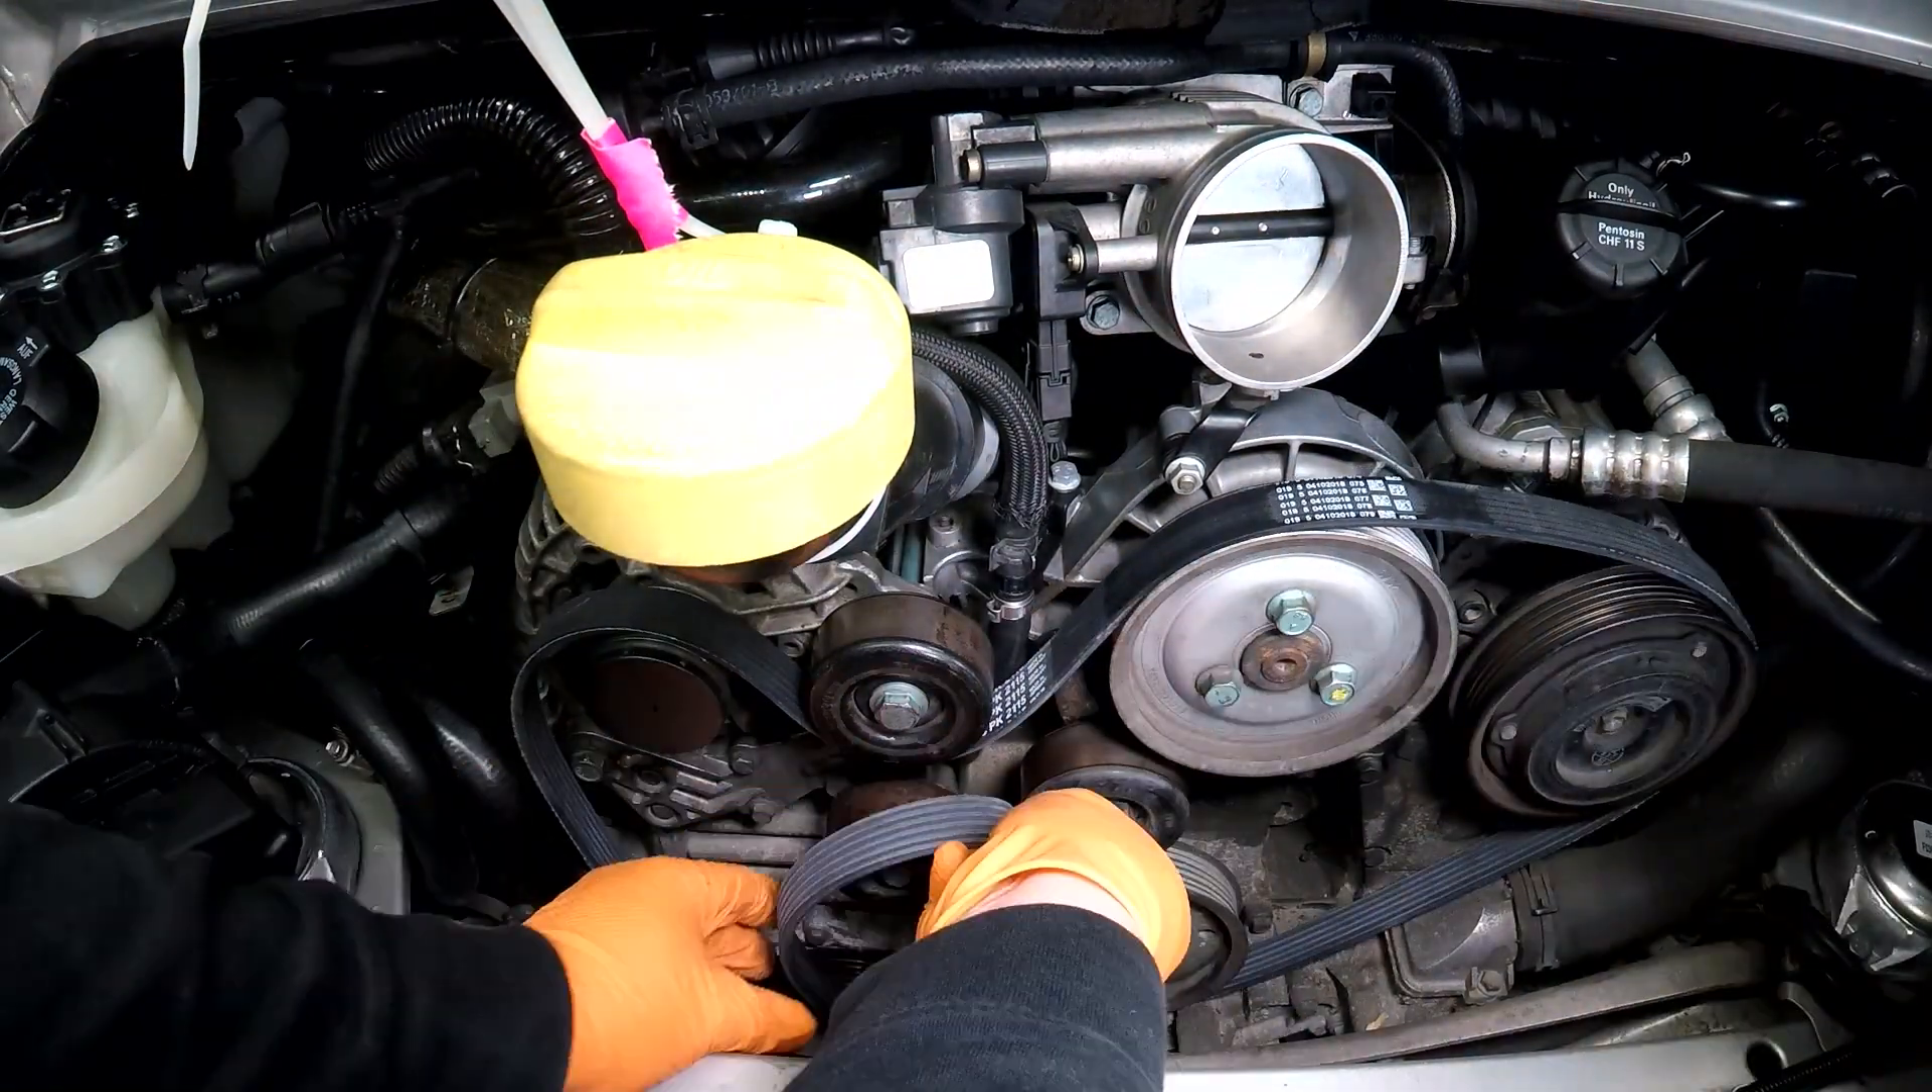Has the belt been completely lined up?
No.